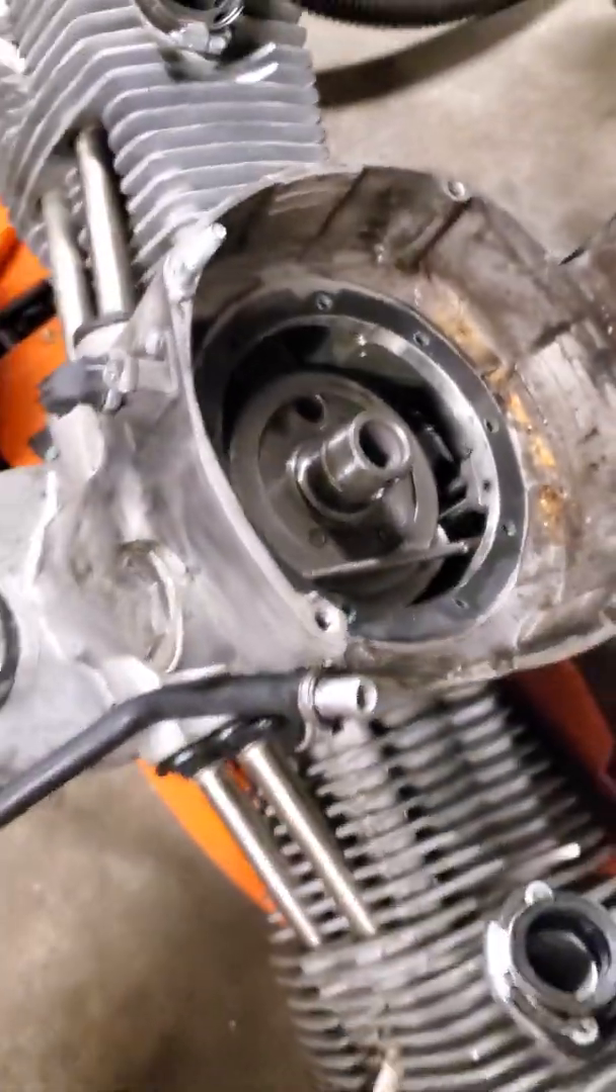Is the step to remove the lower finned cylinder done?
No.